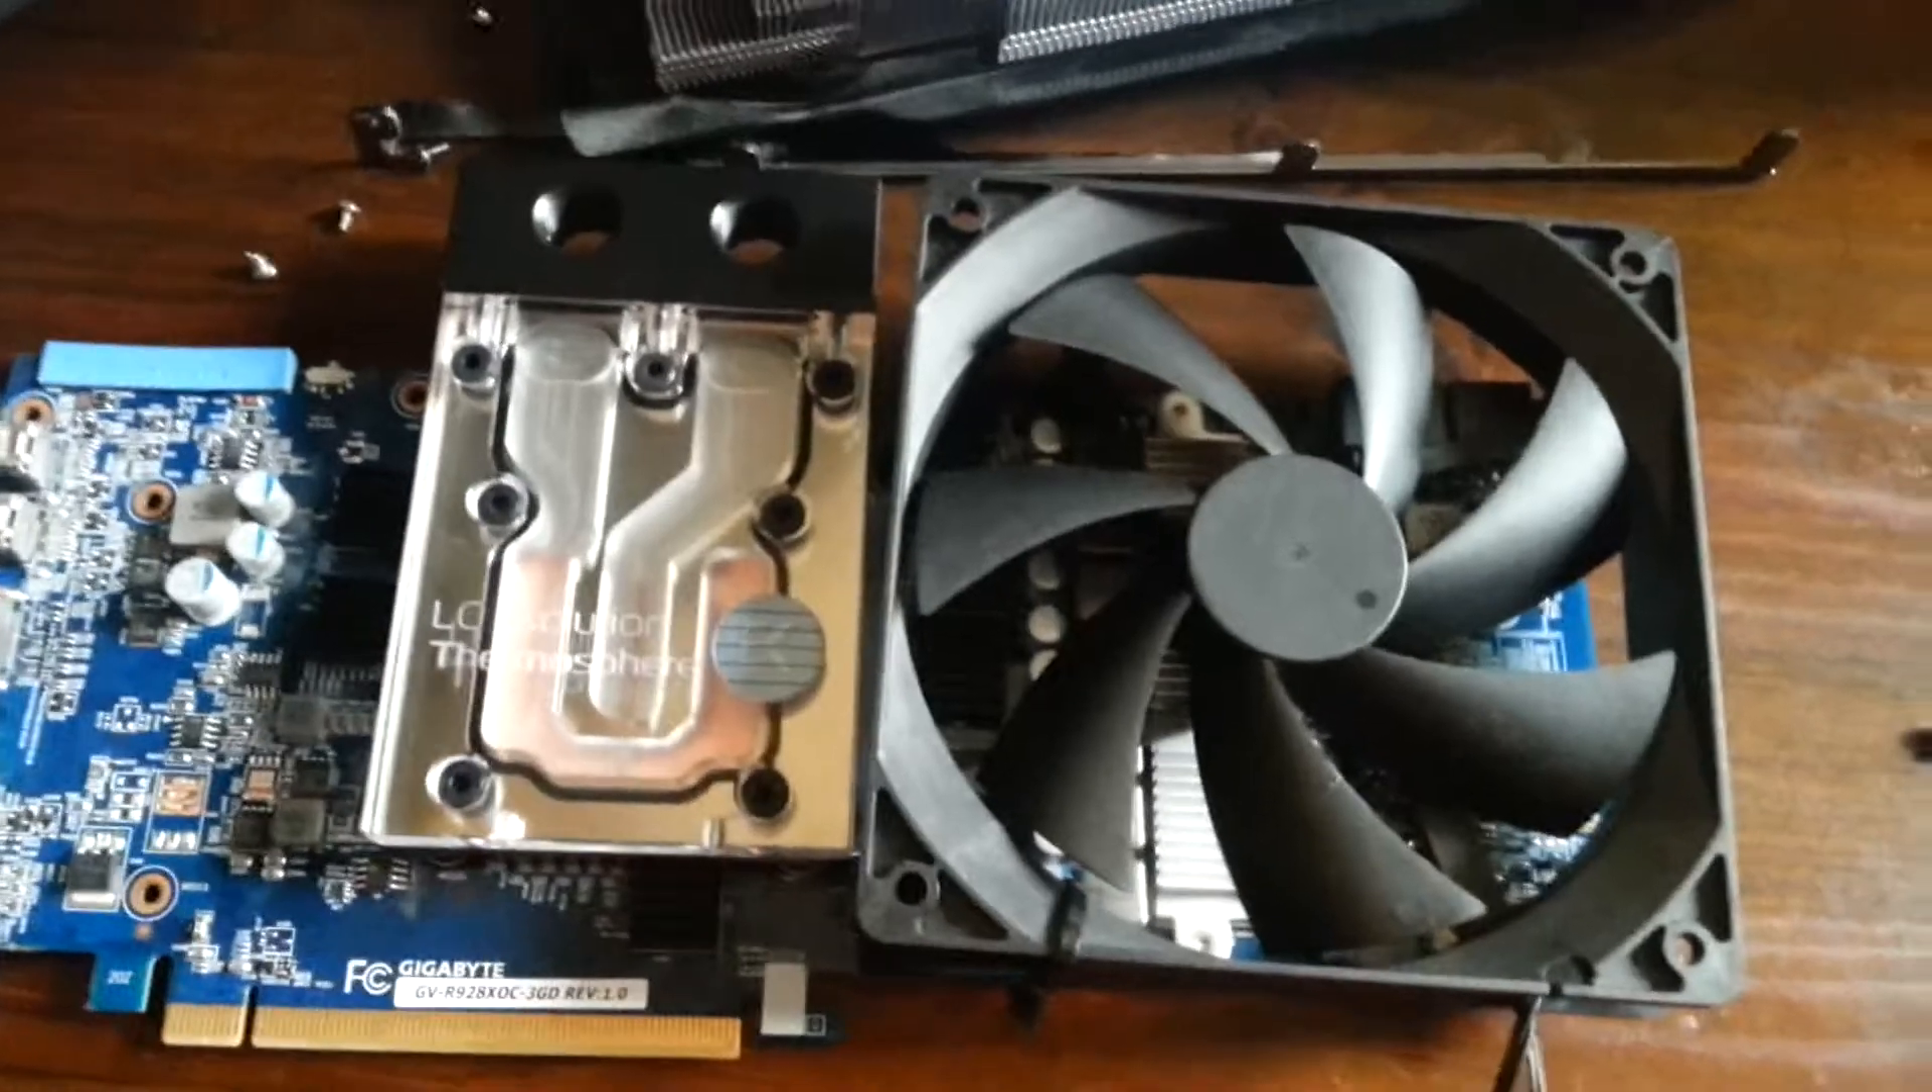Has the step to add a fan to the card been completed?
Yes.